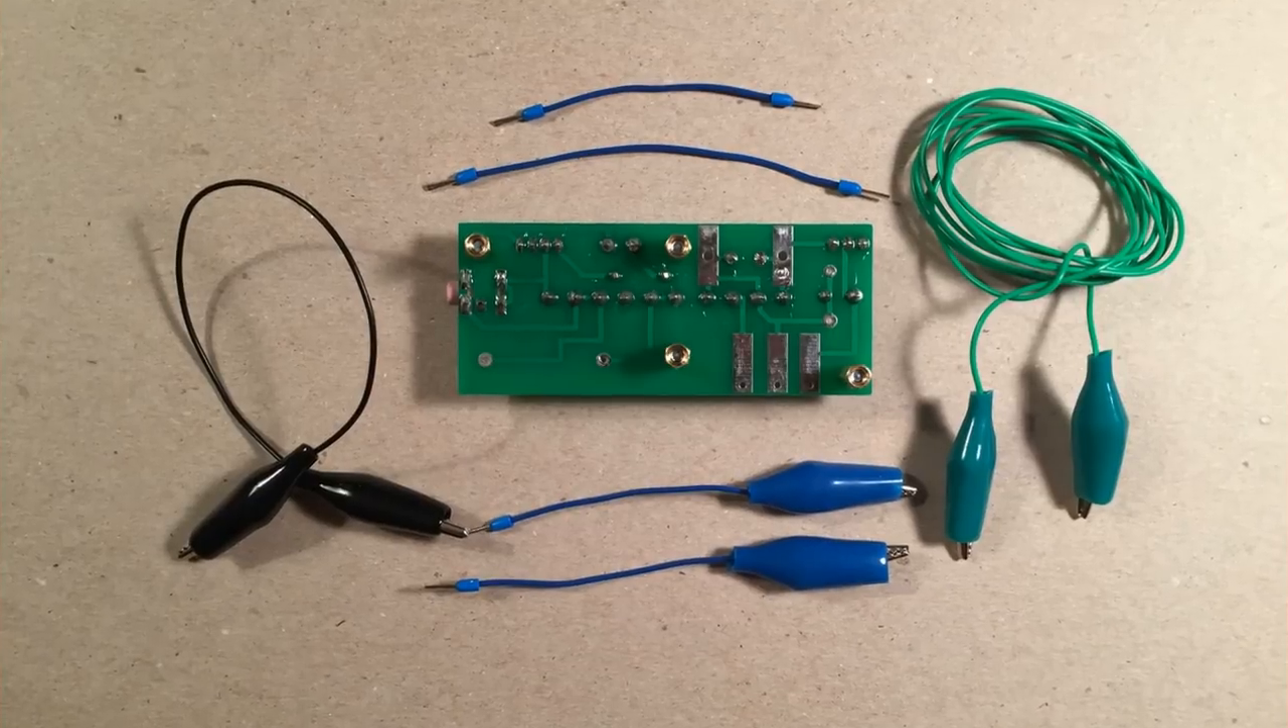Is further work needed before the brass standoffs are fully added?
No.